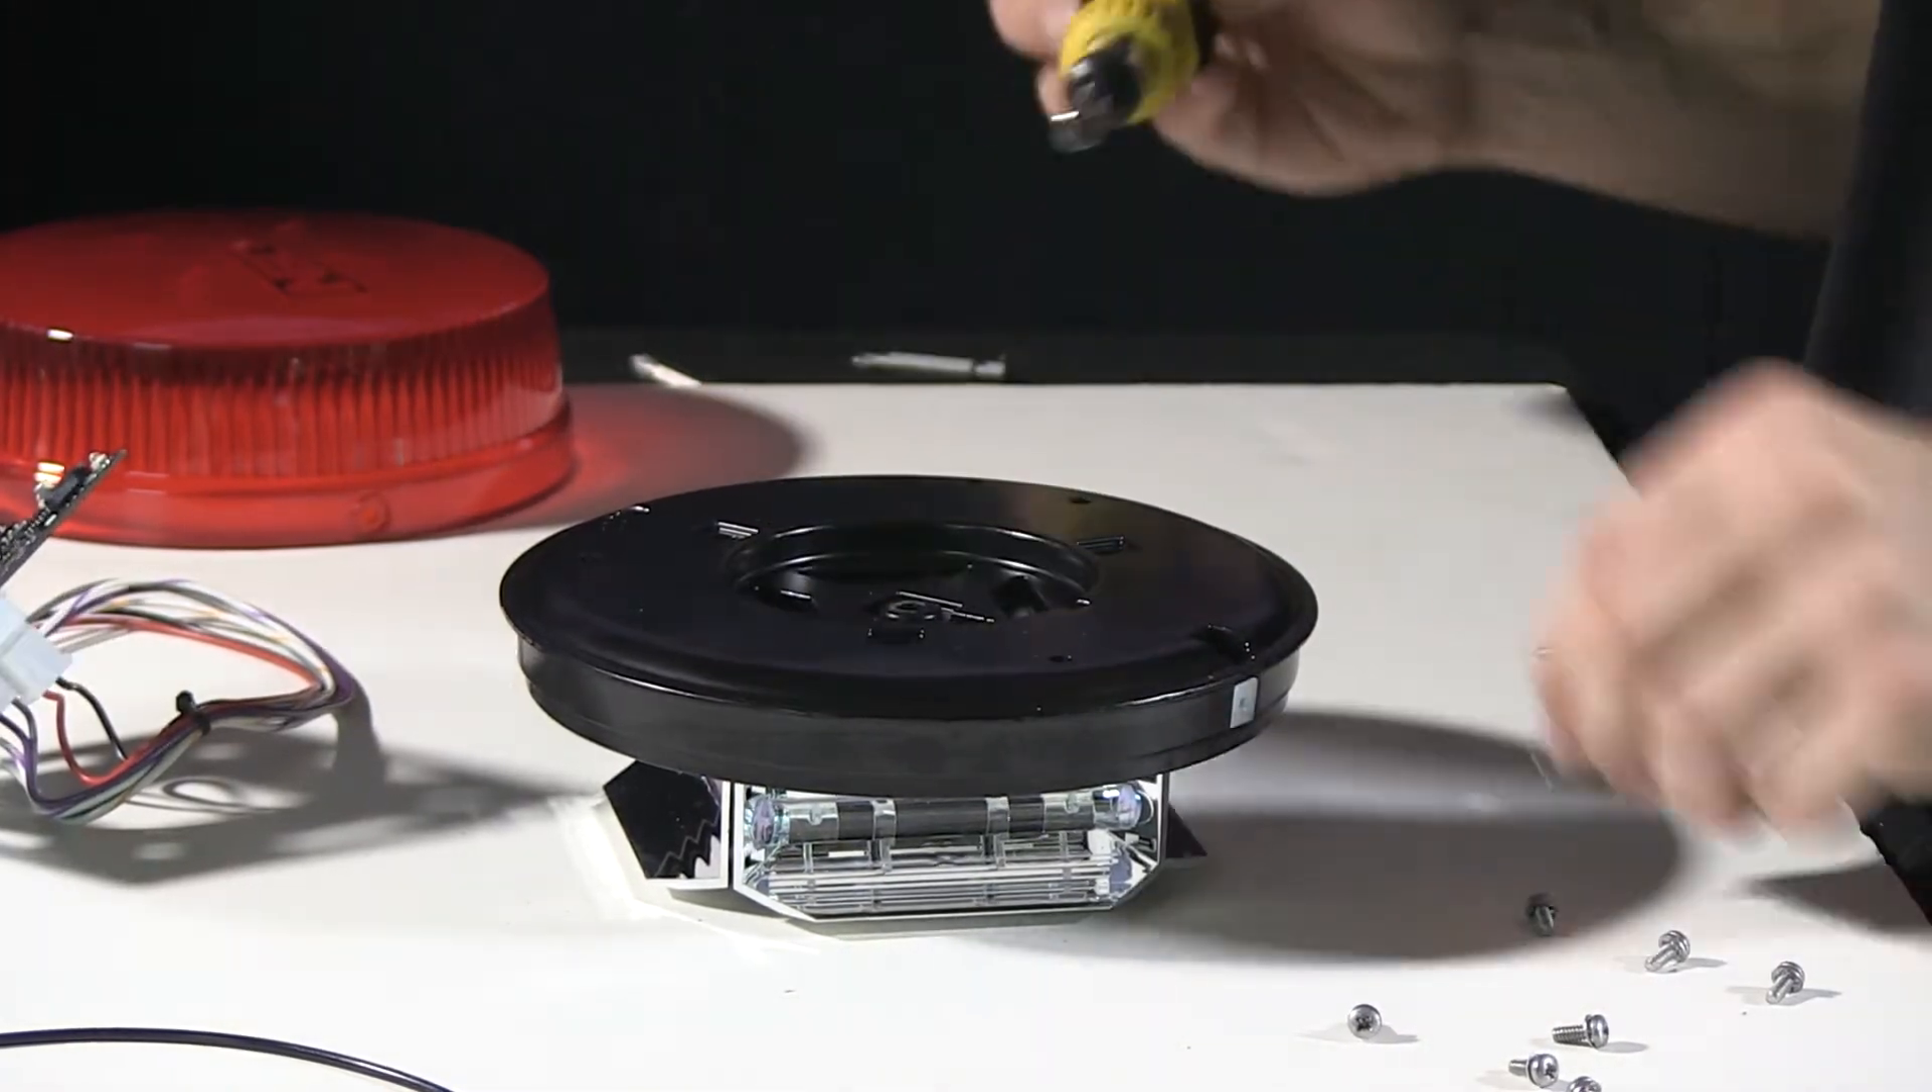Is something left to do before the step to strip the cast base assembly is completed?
Yes.